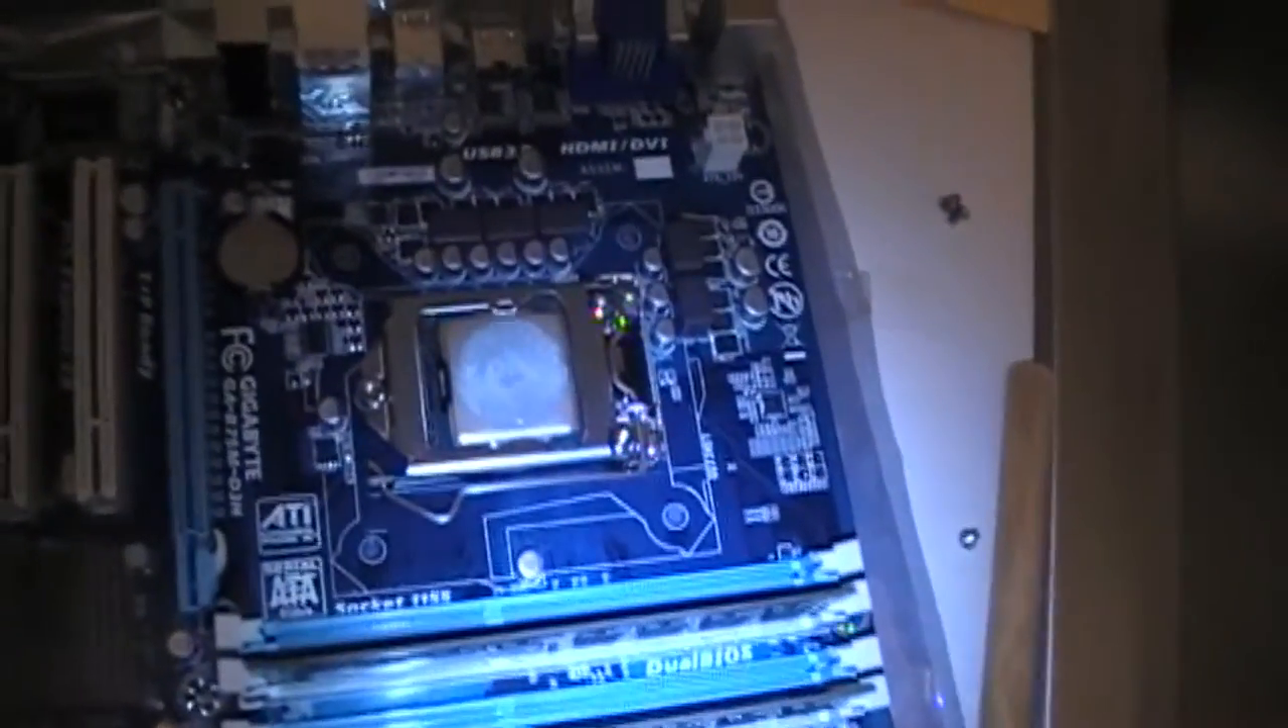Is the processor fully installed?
Yes.